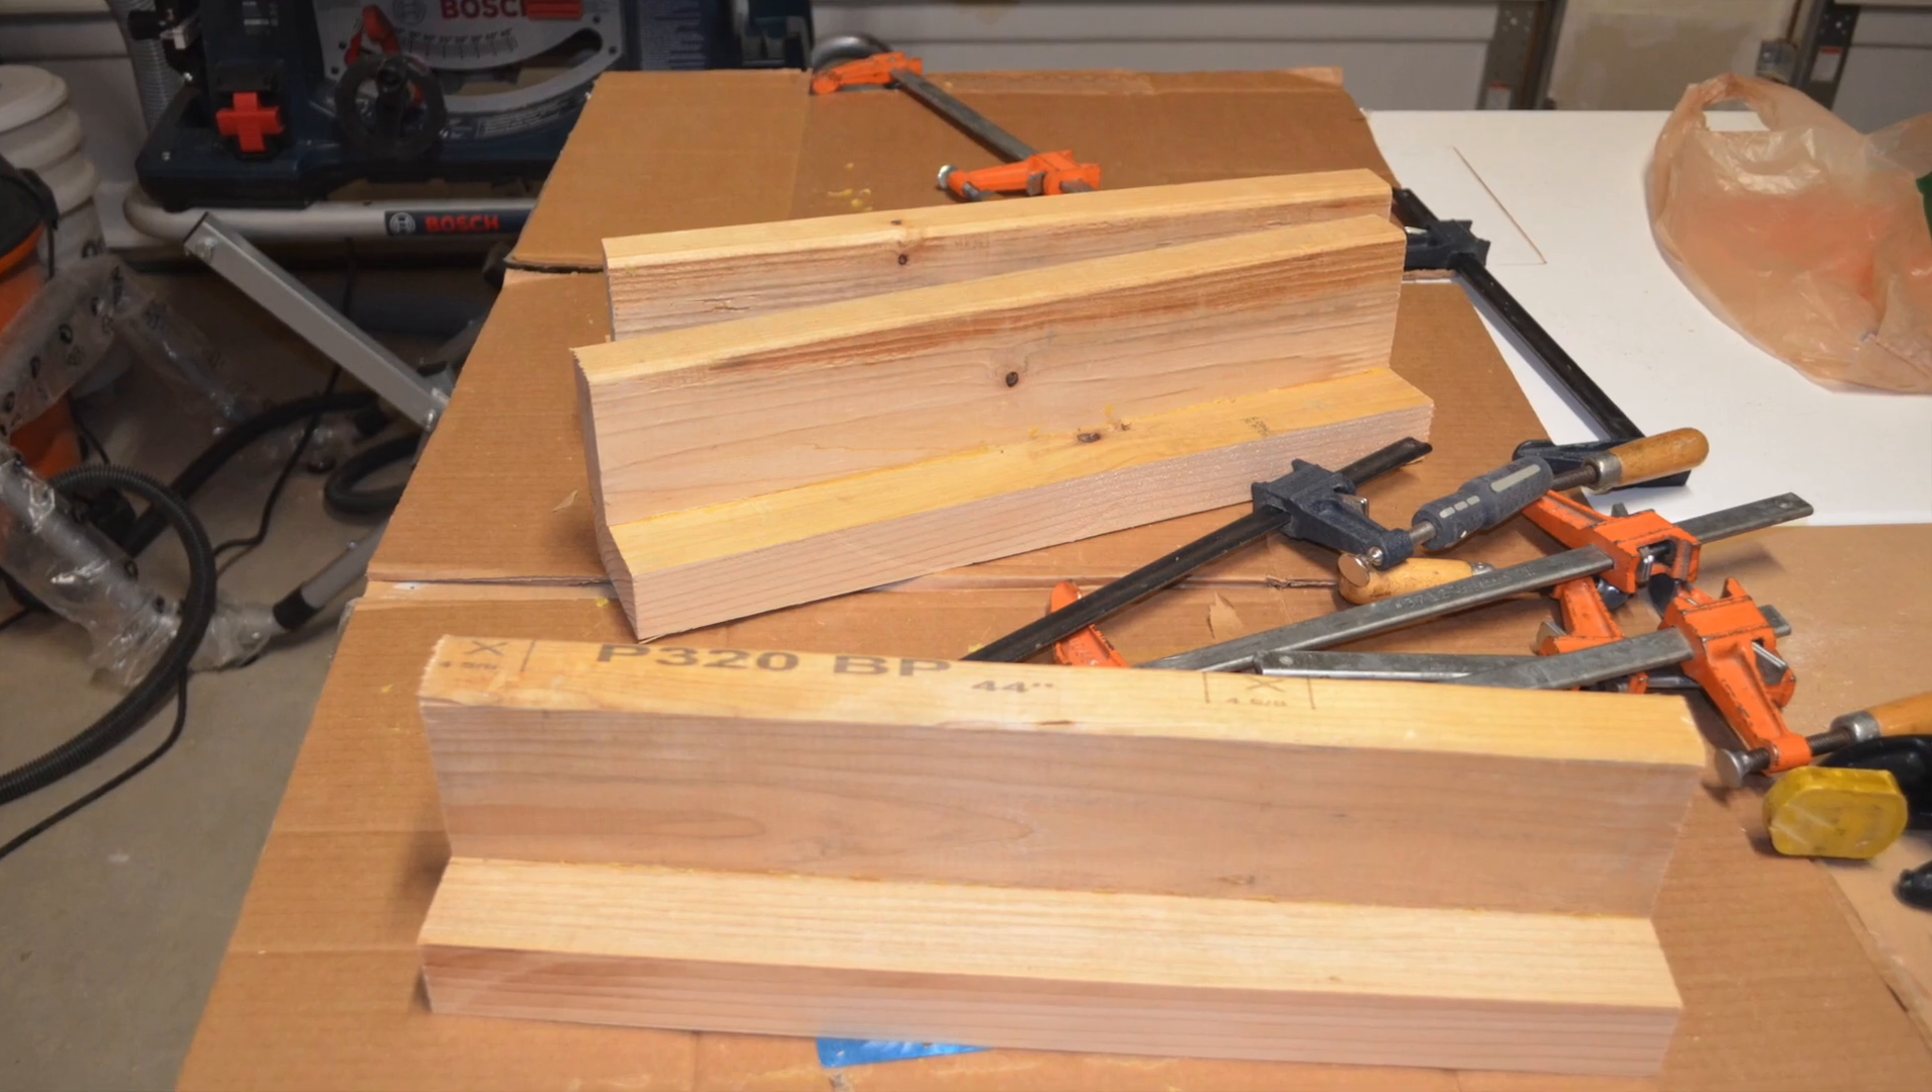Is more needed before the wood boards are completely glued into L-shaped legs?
No.